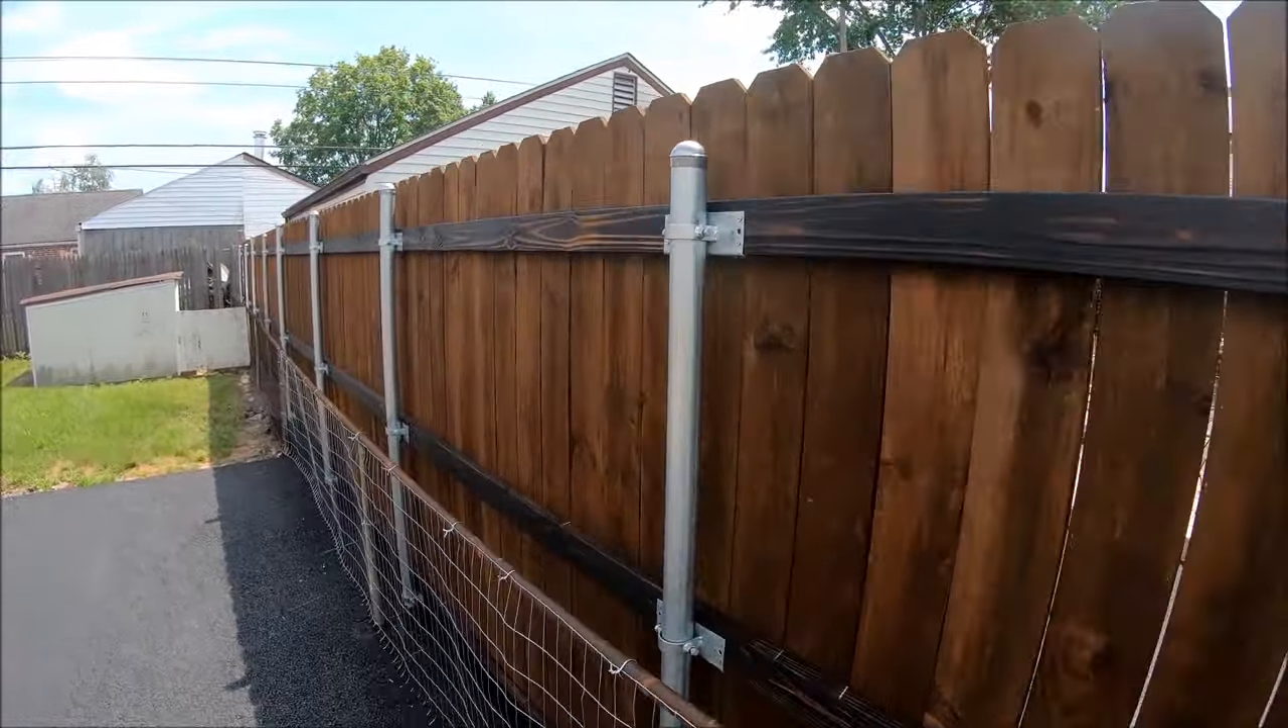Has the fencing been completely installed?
Yes.